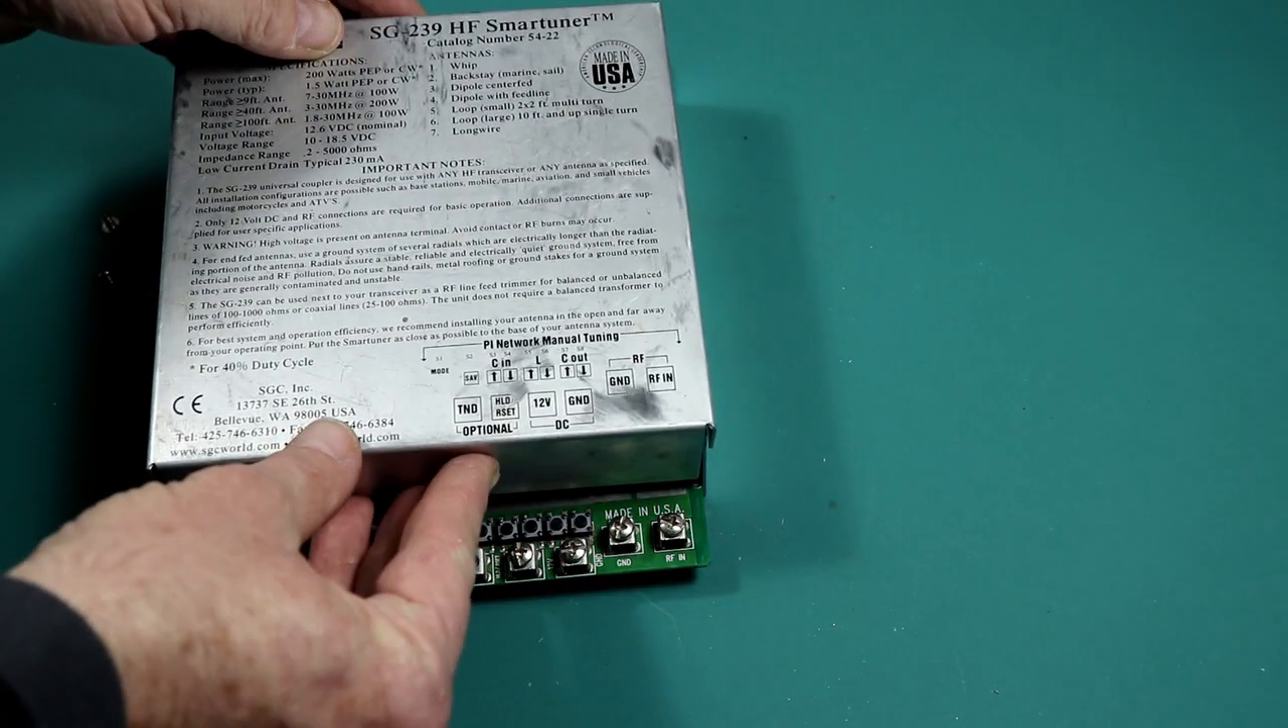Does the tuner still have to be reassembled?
Yes.